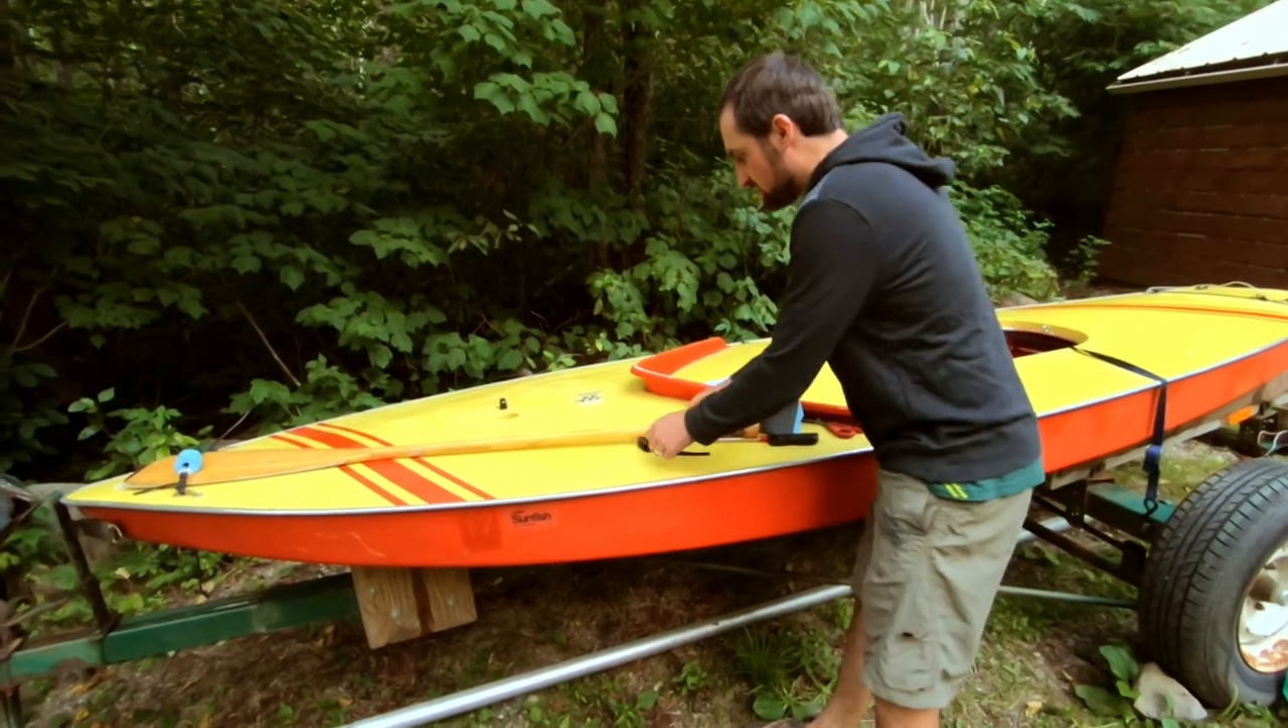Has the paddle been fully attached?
No.